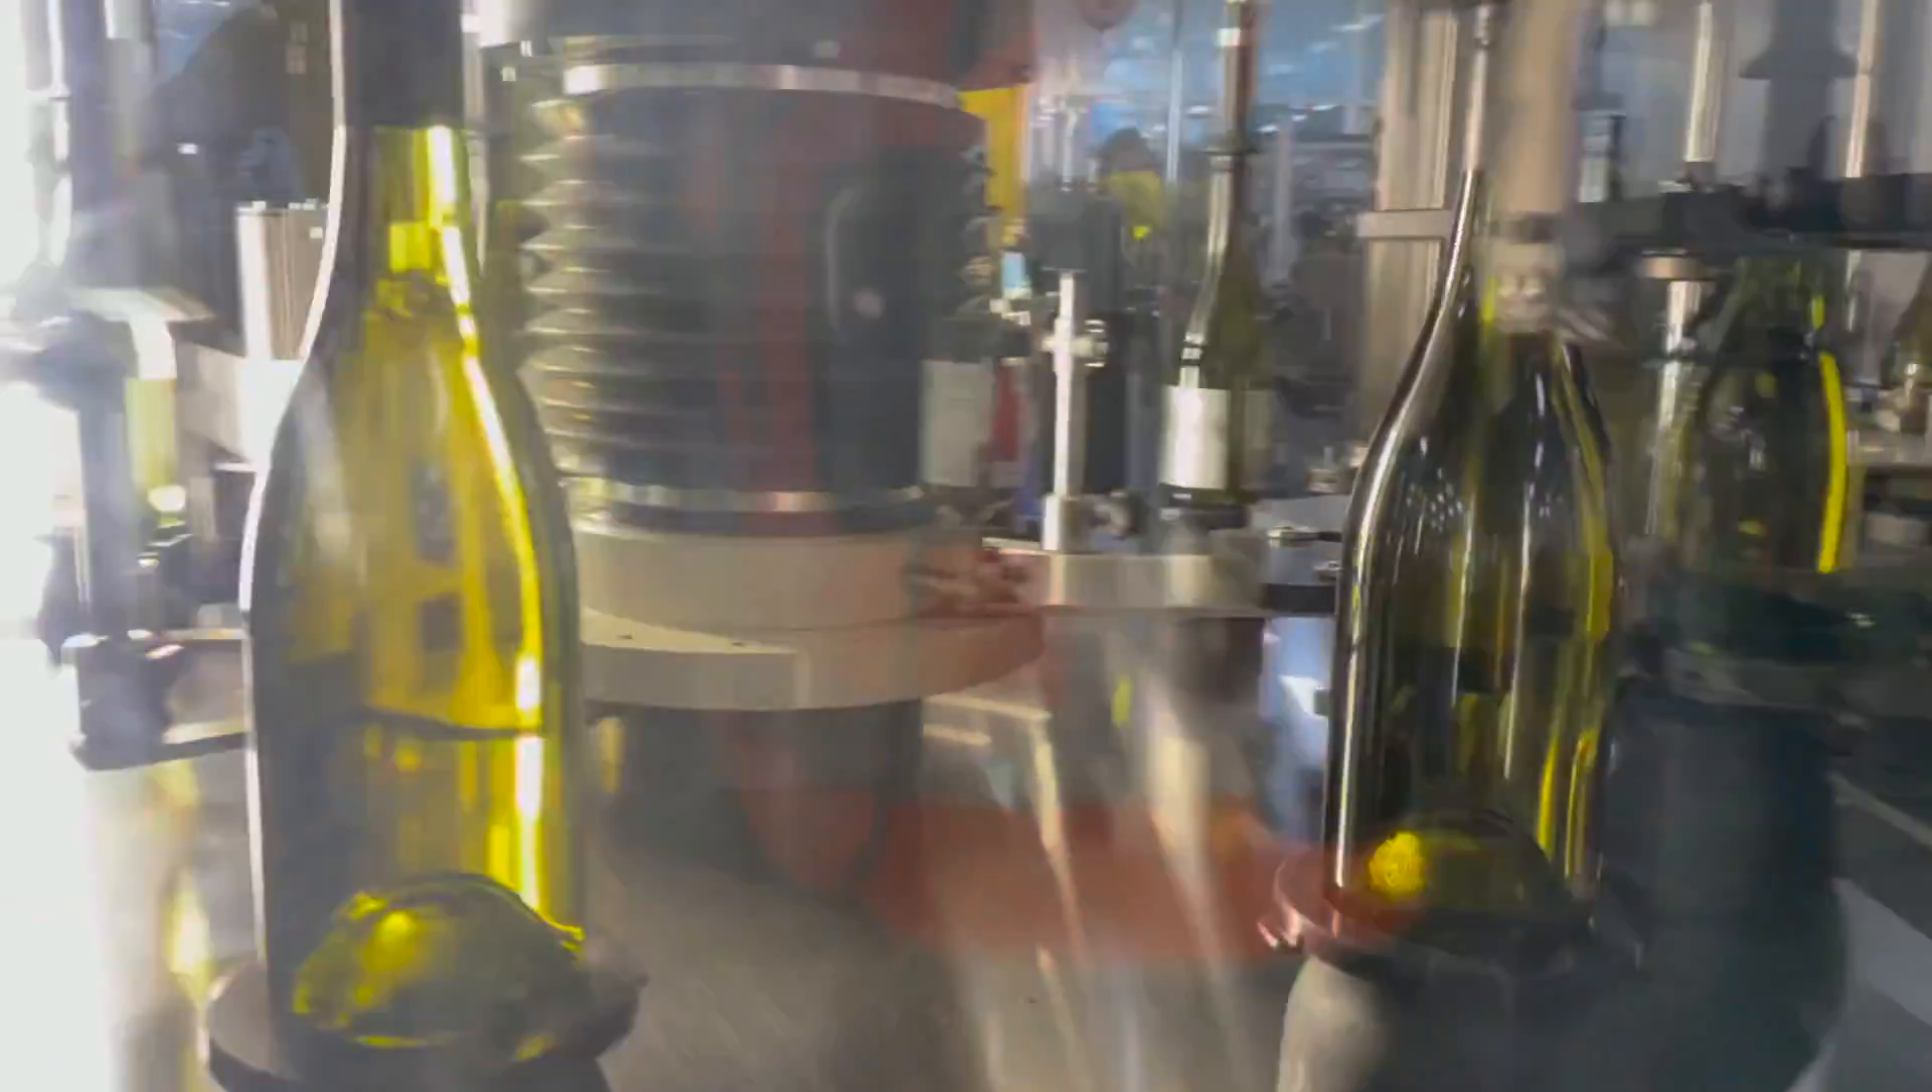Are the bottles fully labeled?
No.